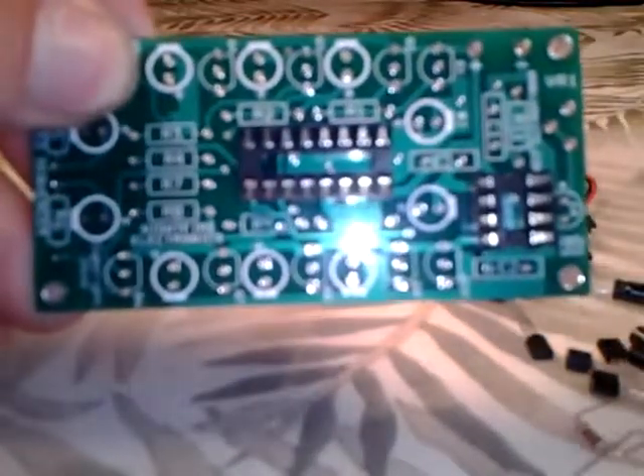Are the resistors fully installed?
No.